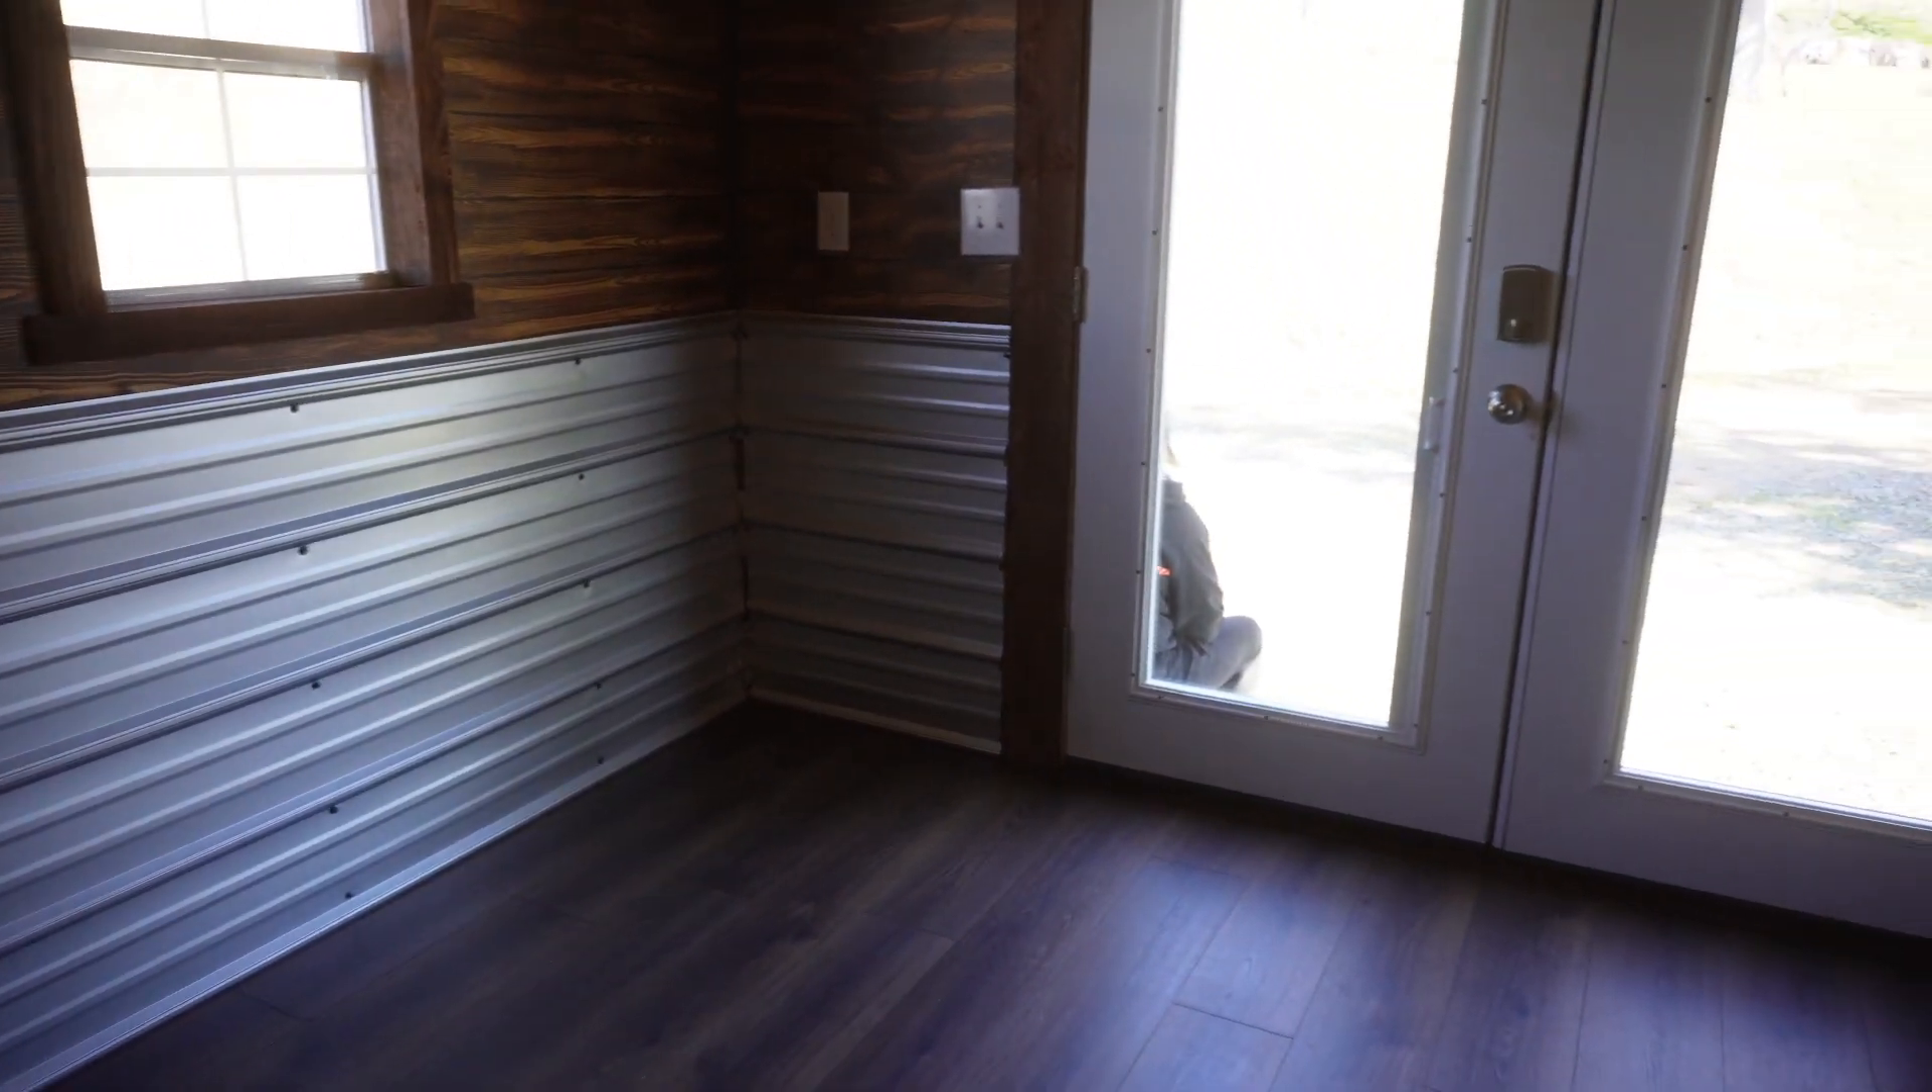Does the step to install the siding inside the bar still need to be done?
No.